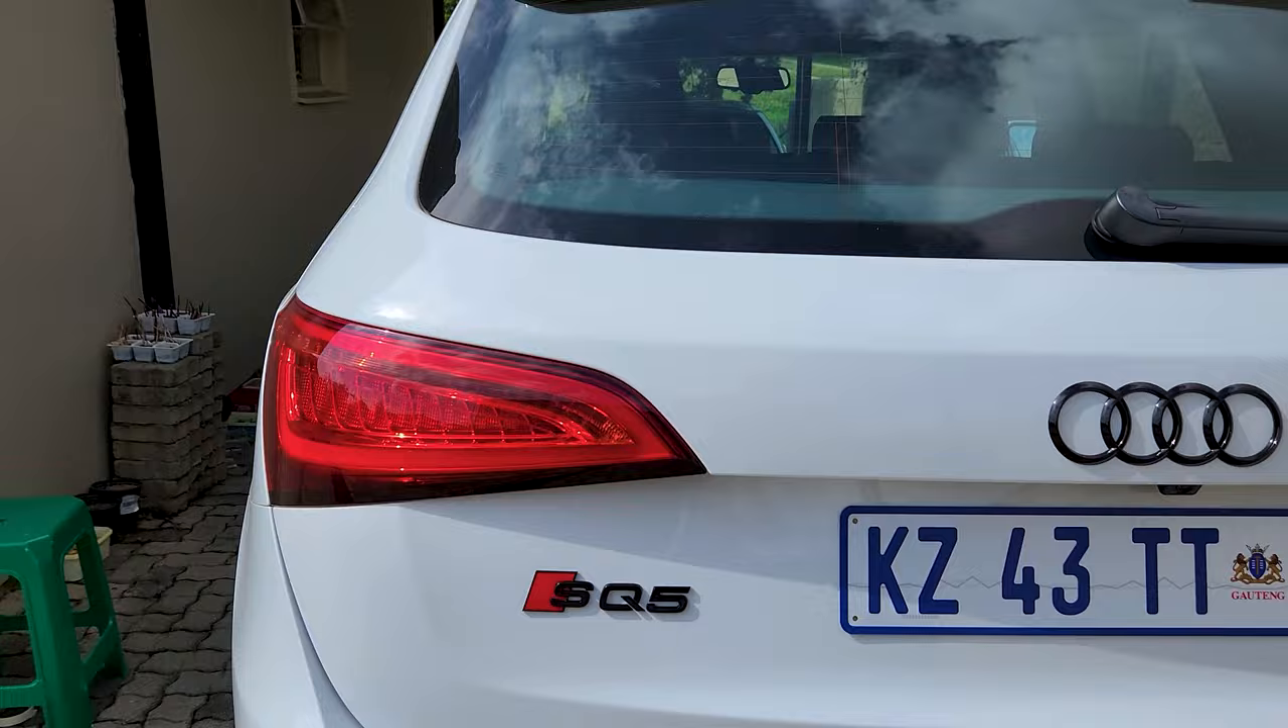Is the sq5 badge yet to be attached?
No.